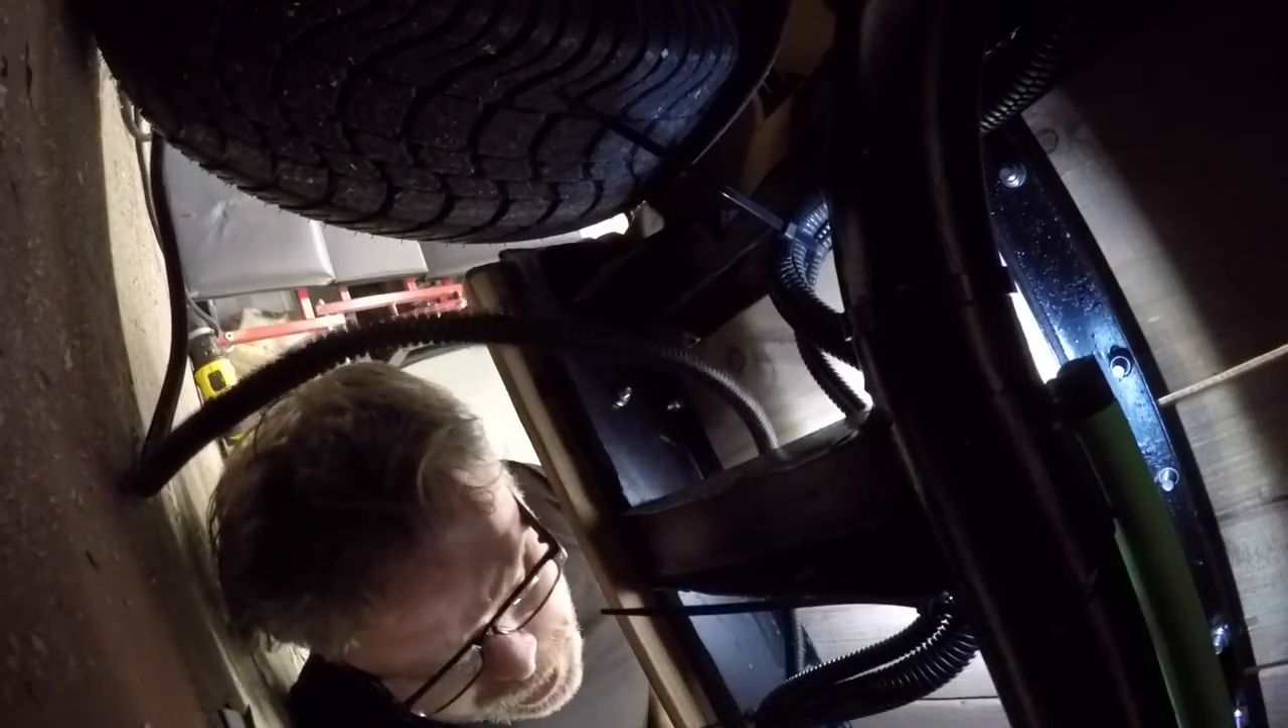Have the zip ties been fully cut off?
No.